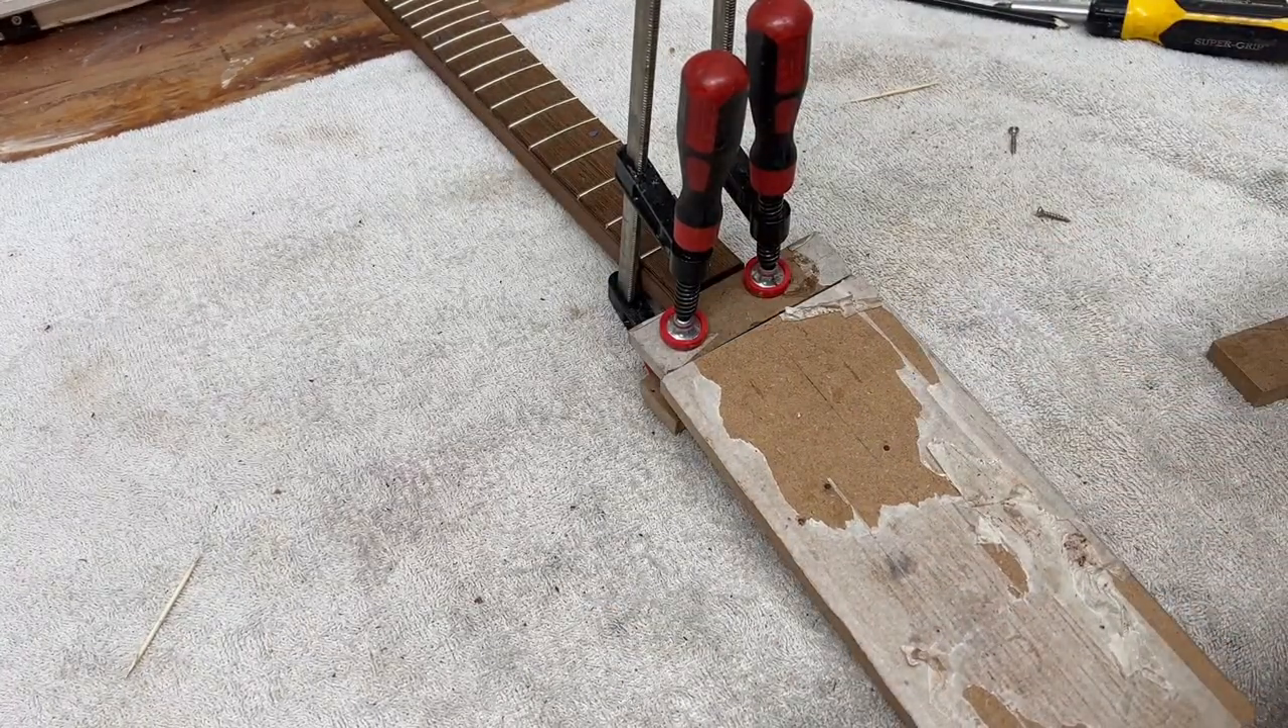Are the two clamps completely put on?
Yes.